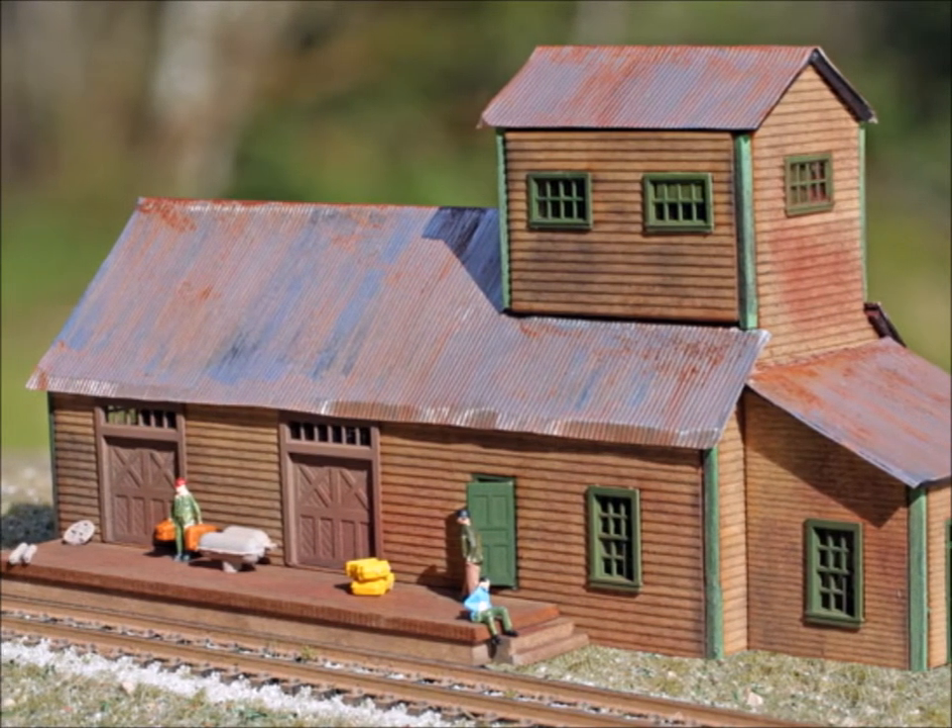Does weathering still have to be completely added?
No.